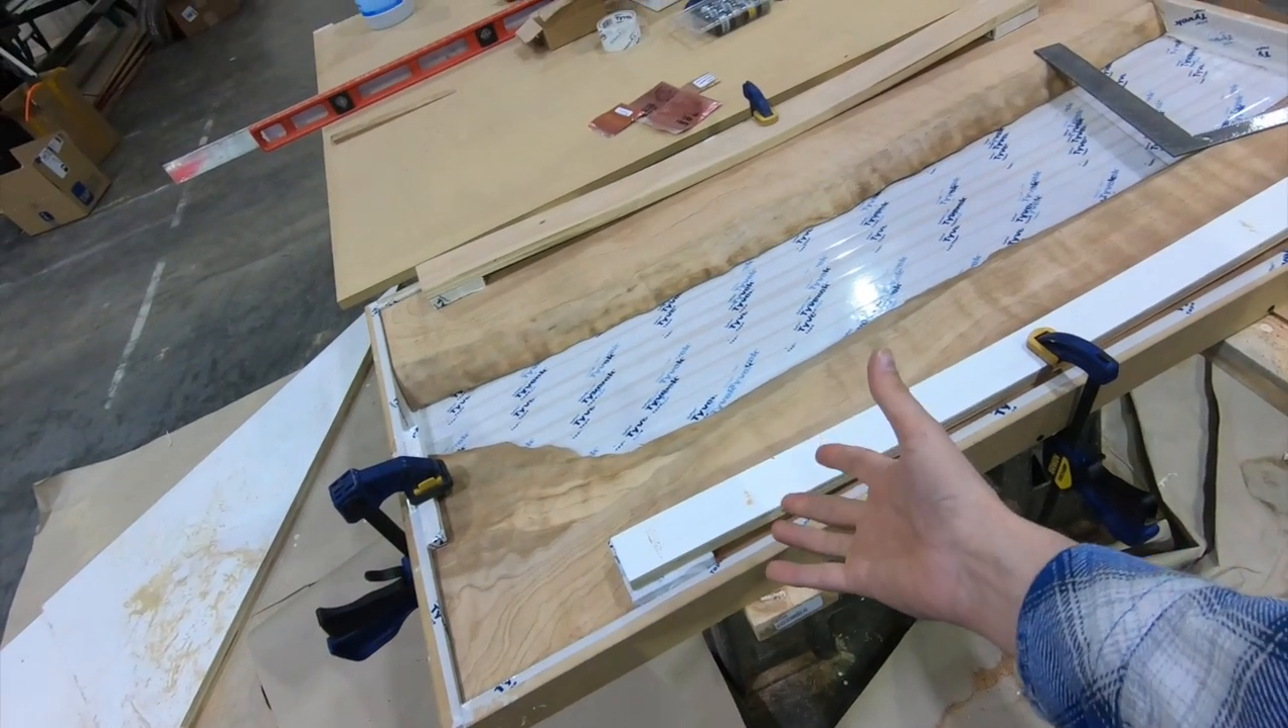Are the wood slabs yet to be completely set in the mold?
No.